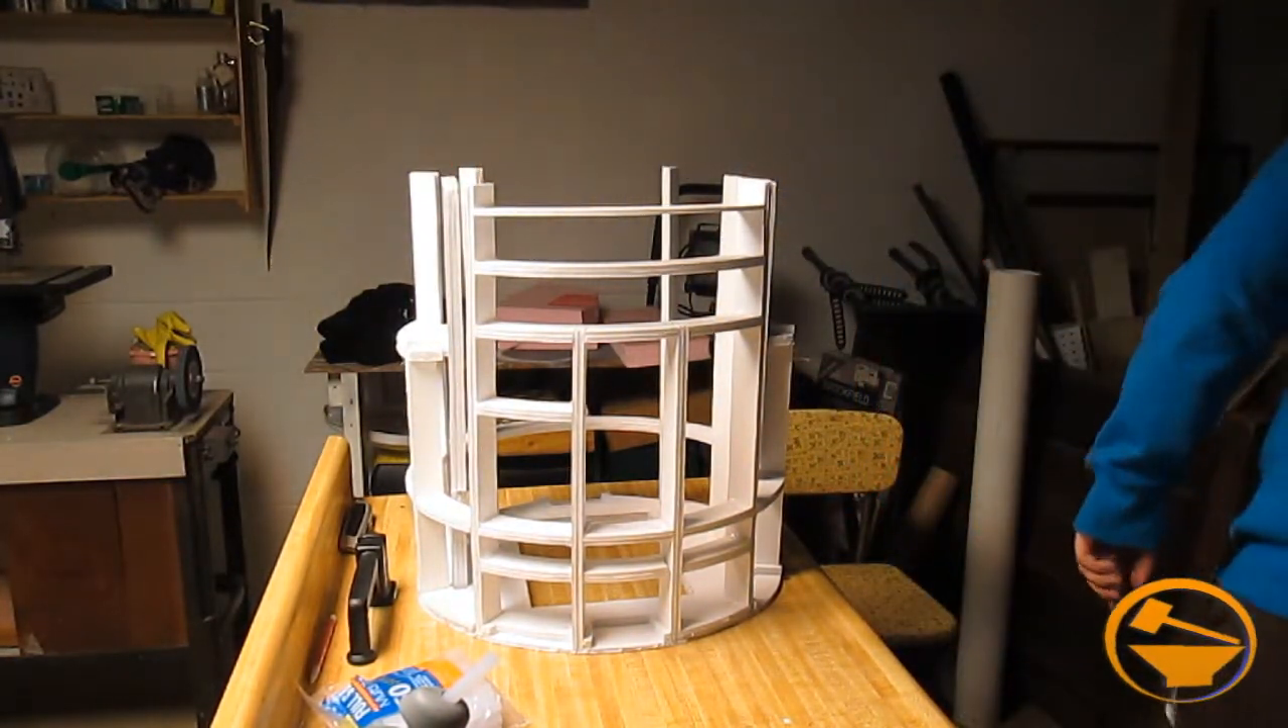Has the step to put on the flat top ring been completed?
No.